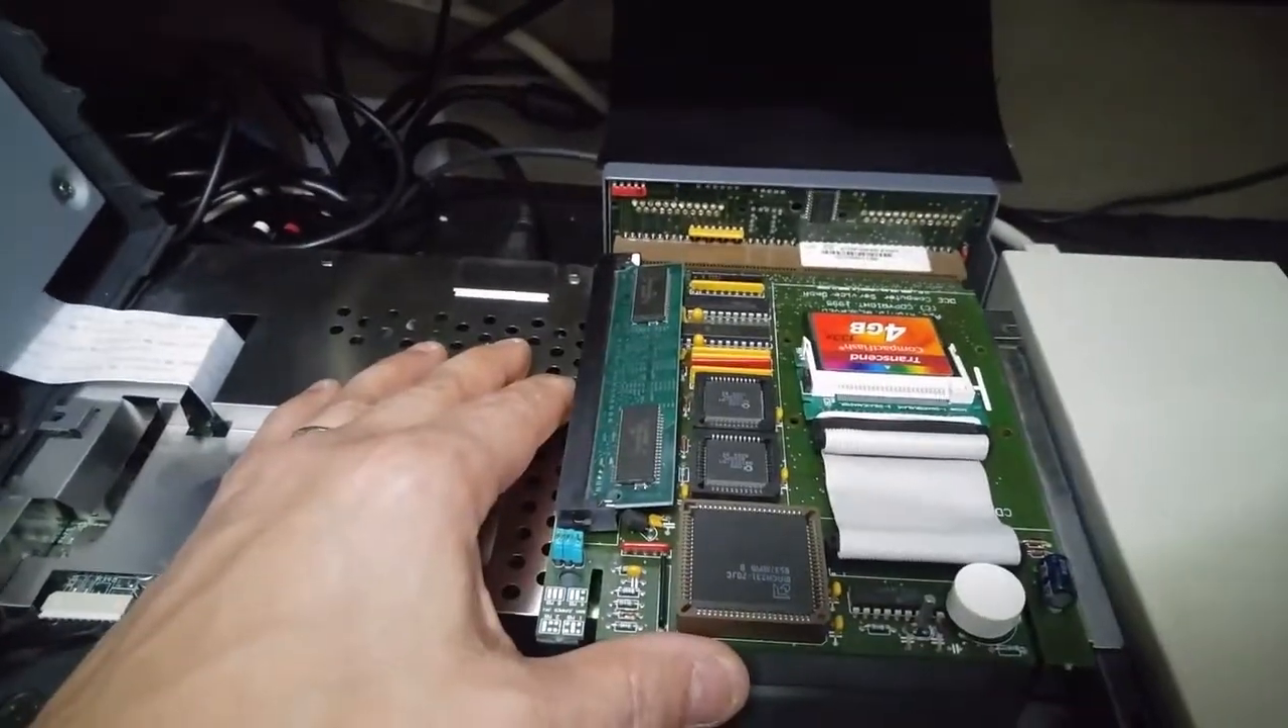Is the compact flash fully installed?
Yes.